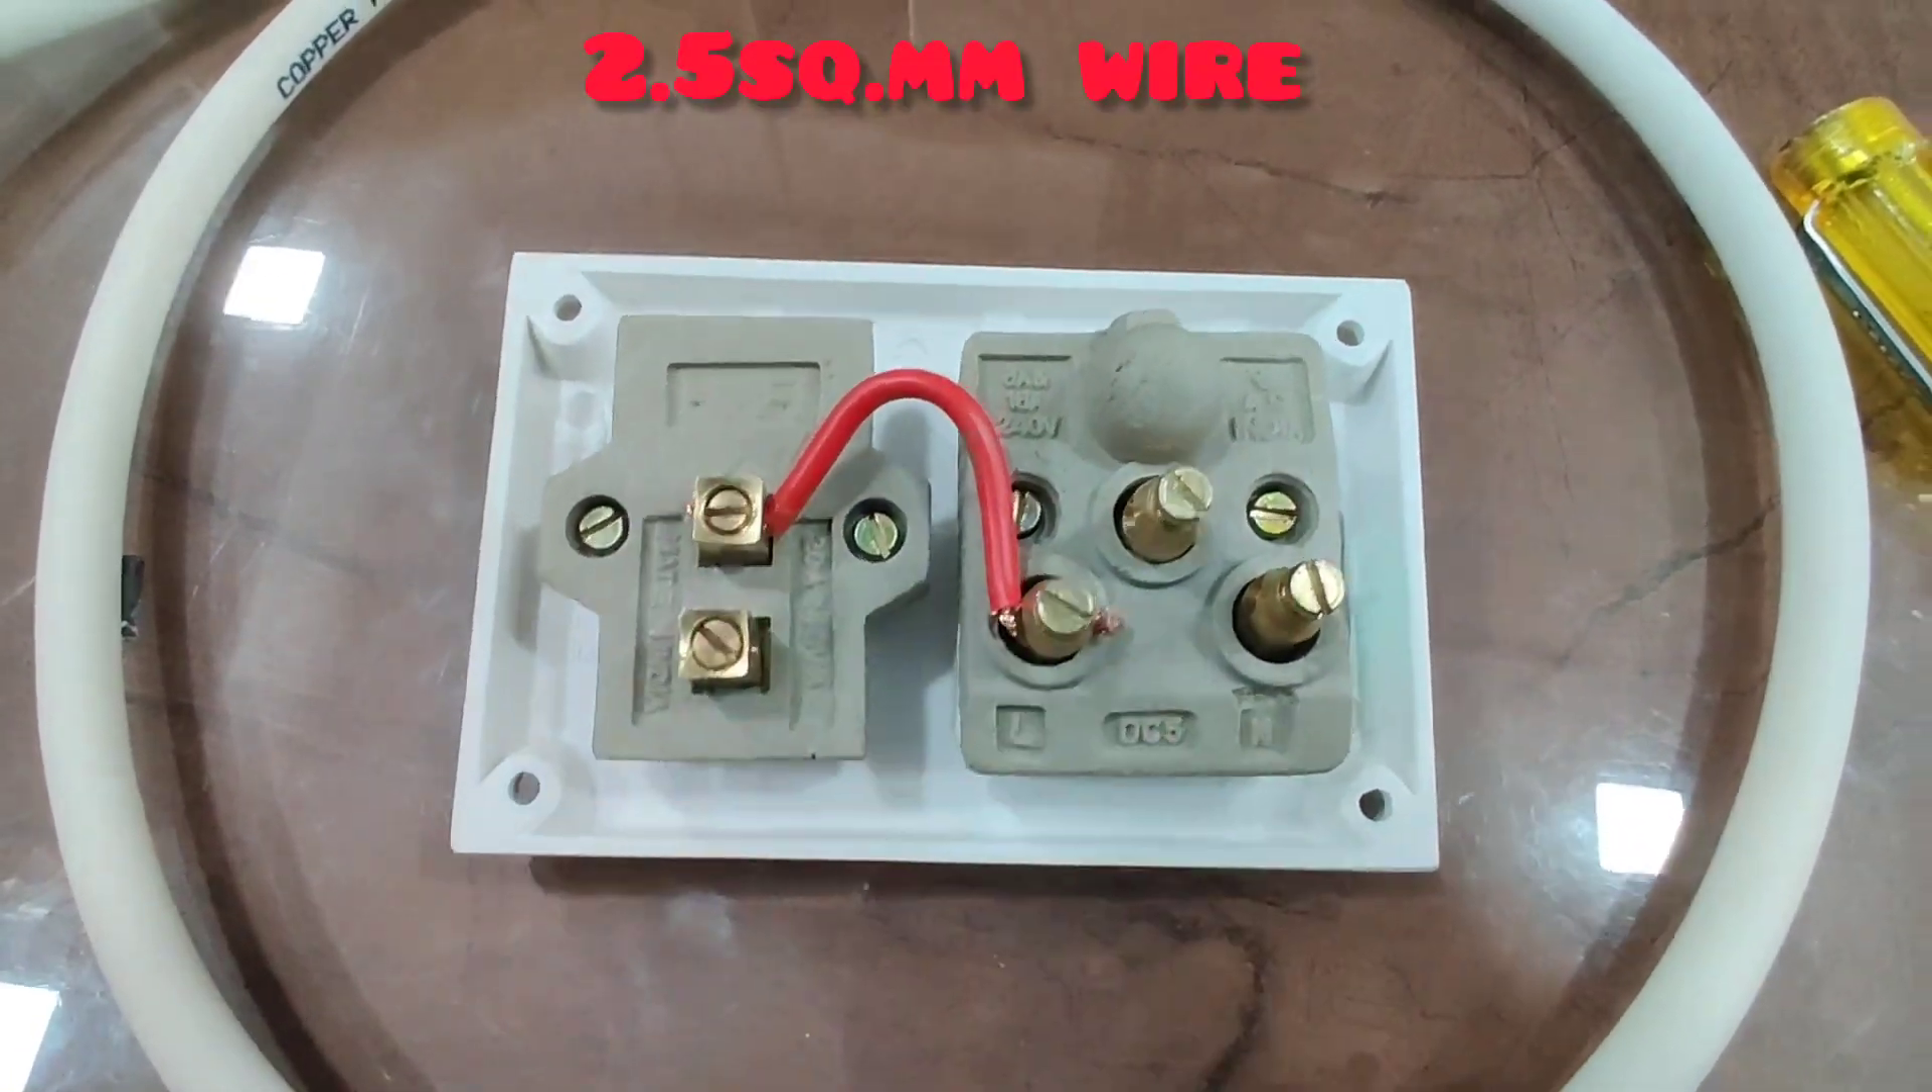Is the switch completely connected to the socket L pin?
Yes.